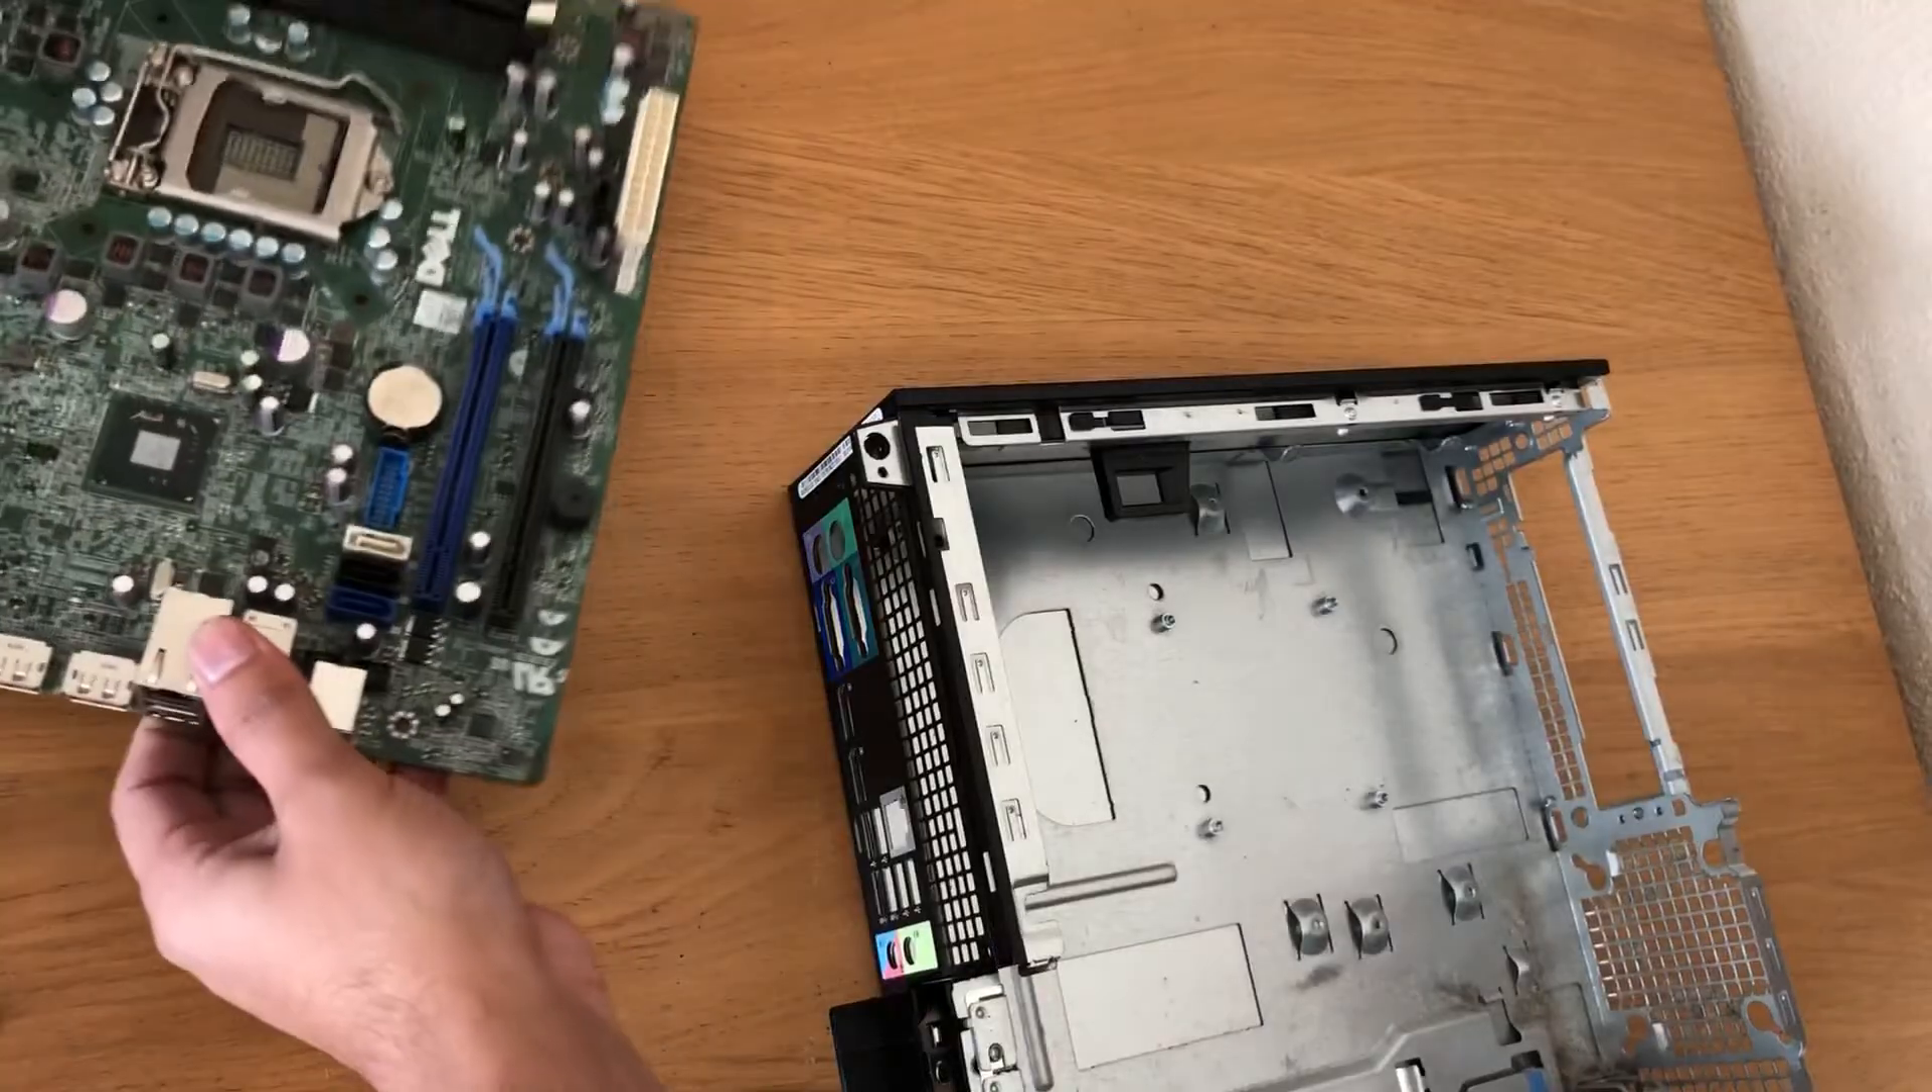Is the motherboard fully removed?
Yes.